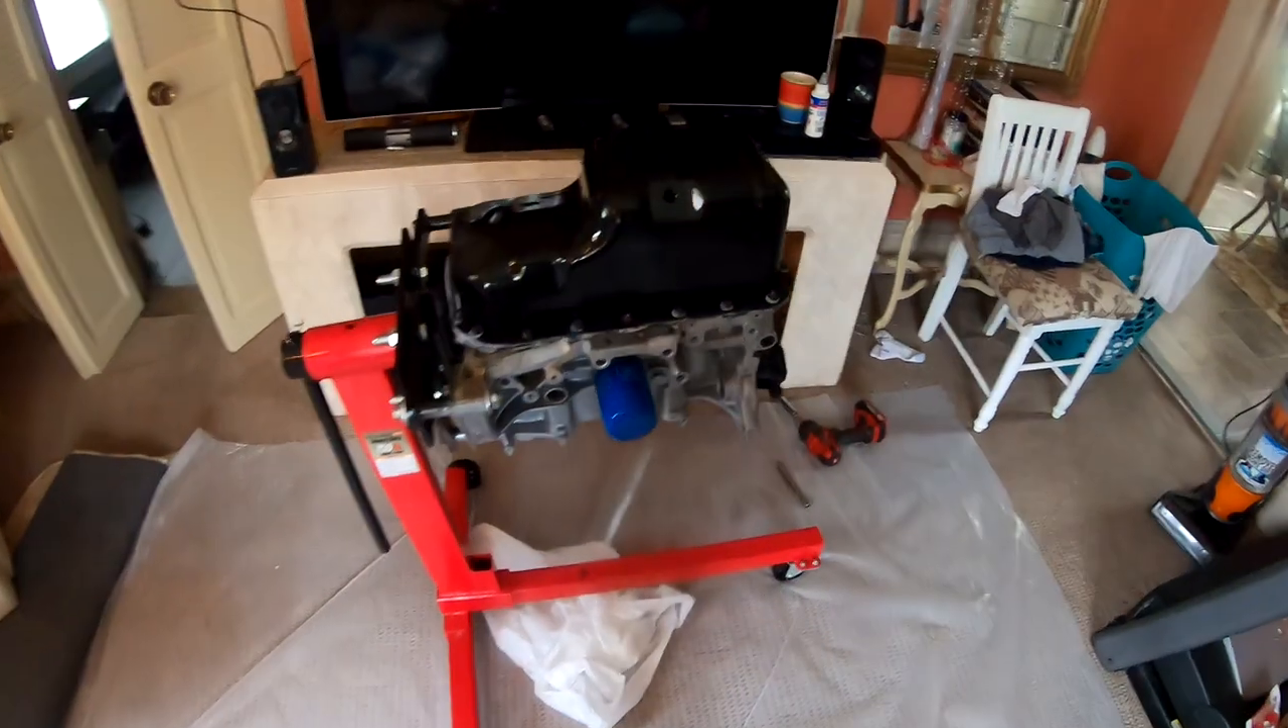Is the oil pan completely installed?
Yes.